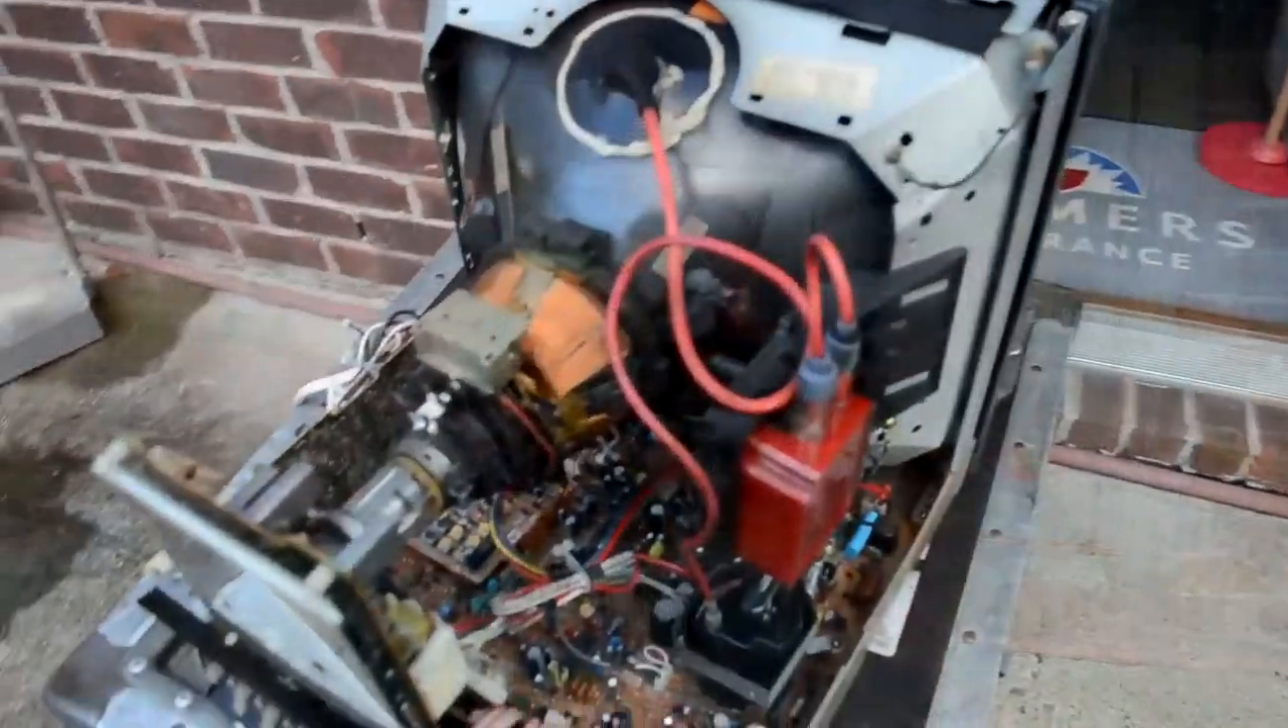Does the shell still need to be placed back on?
Yes.